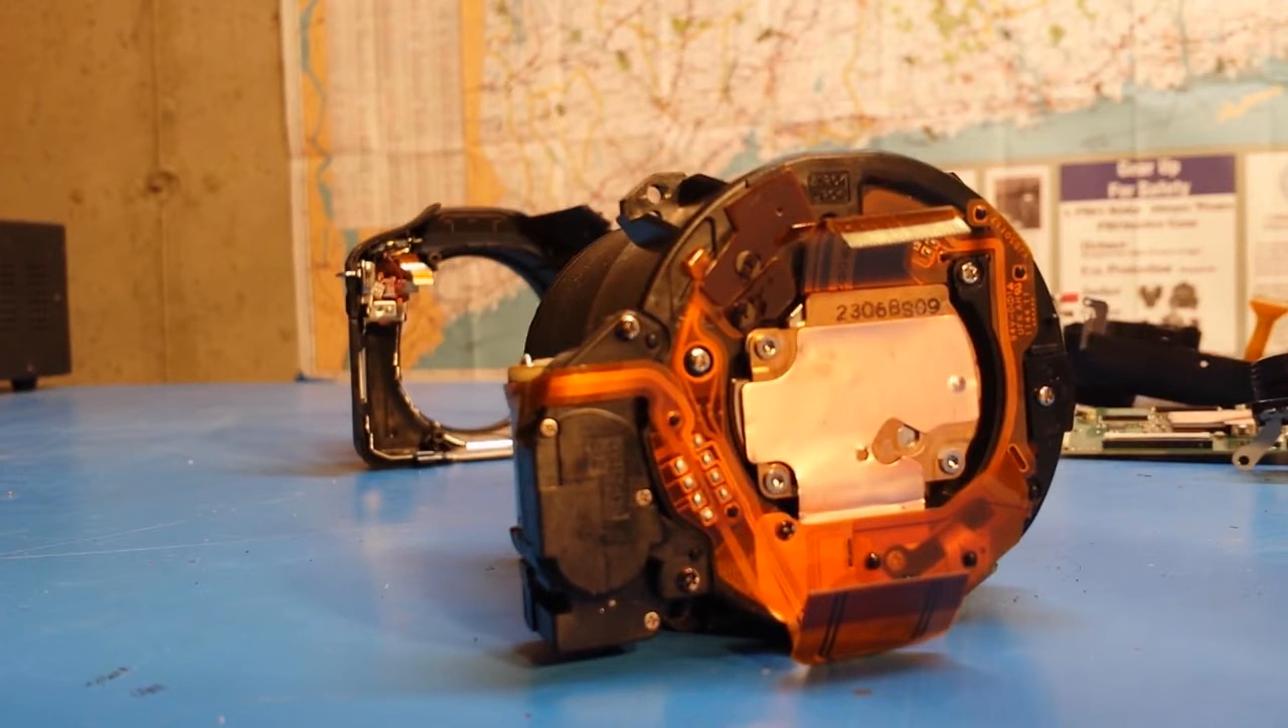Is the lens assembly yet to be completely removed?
No.